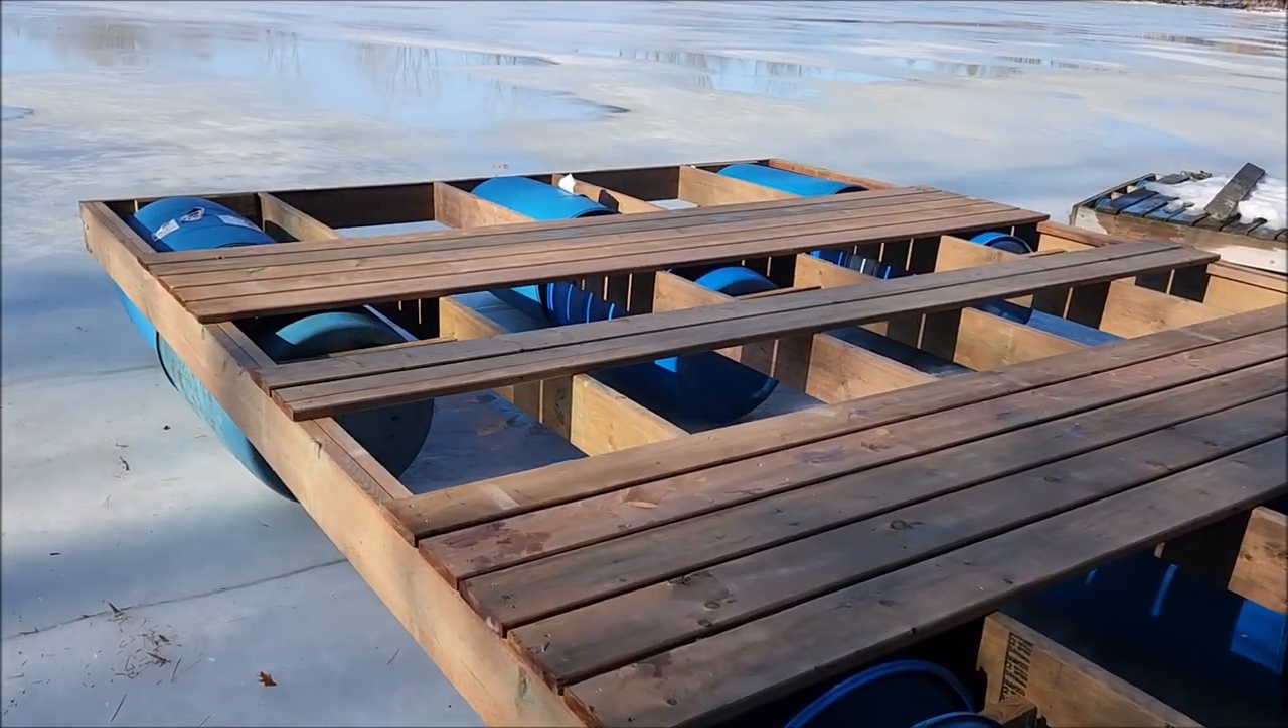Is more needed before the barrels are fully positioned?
No.